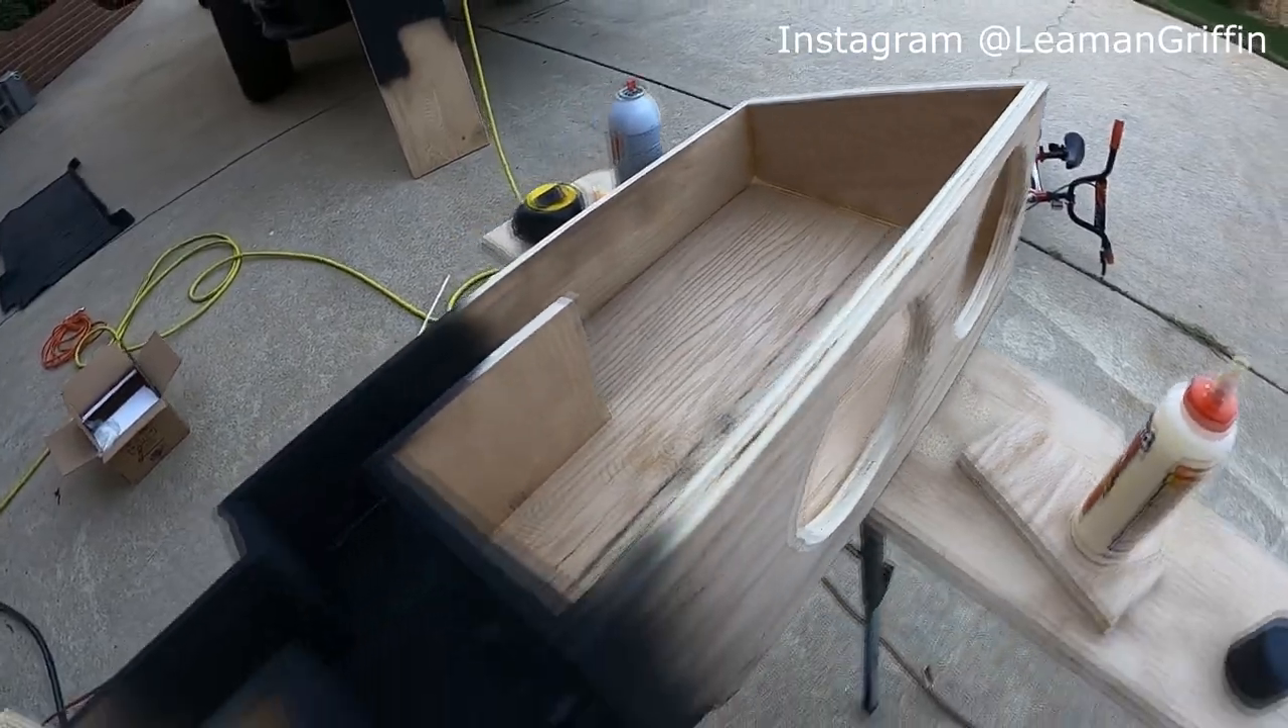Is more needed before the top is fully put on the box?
Yes.